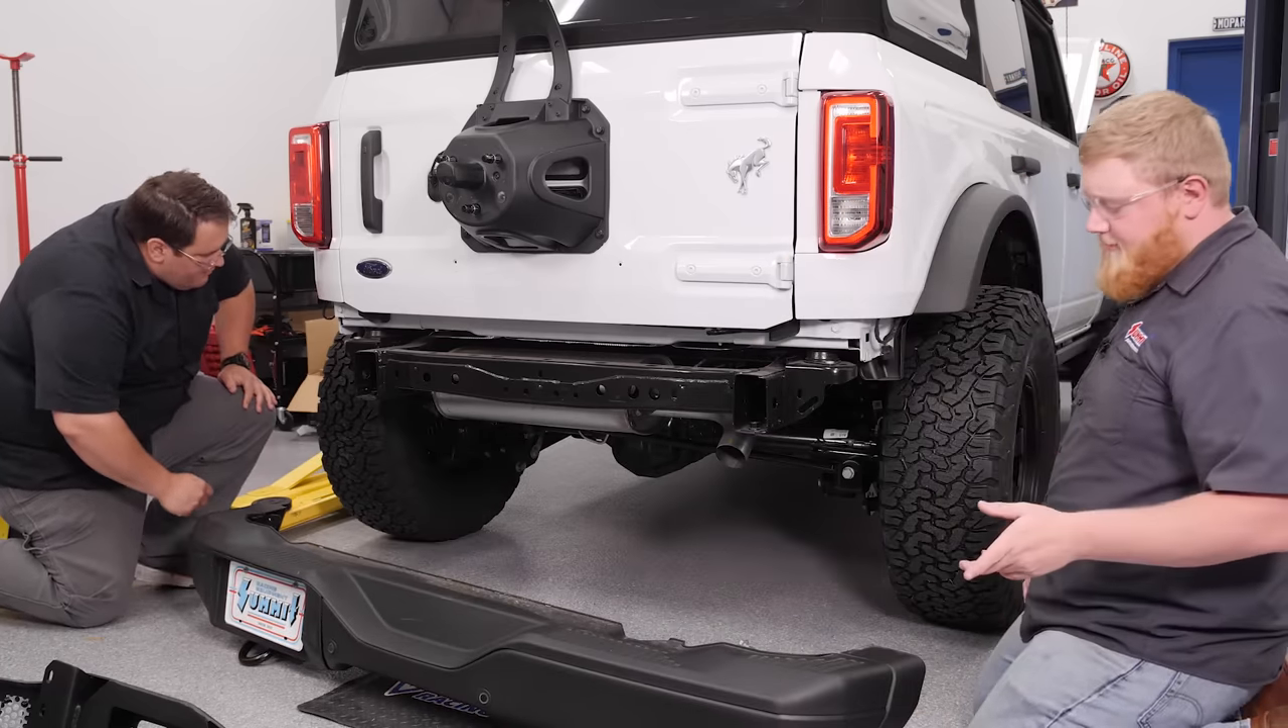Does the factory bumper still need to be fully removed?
No.